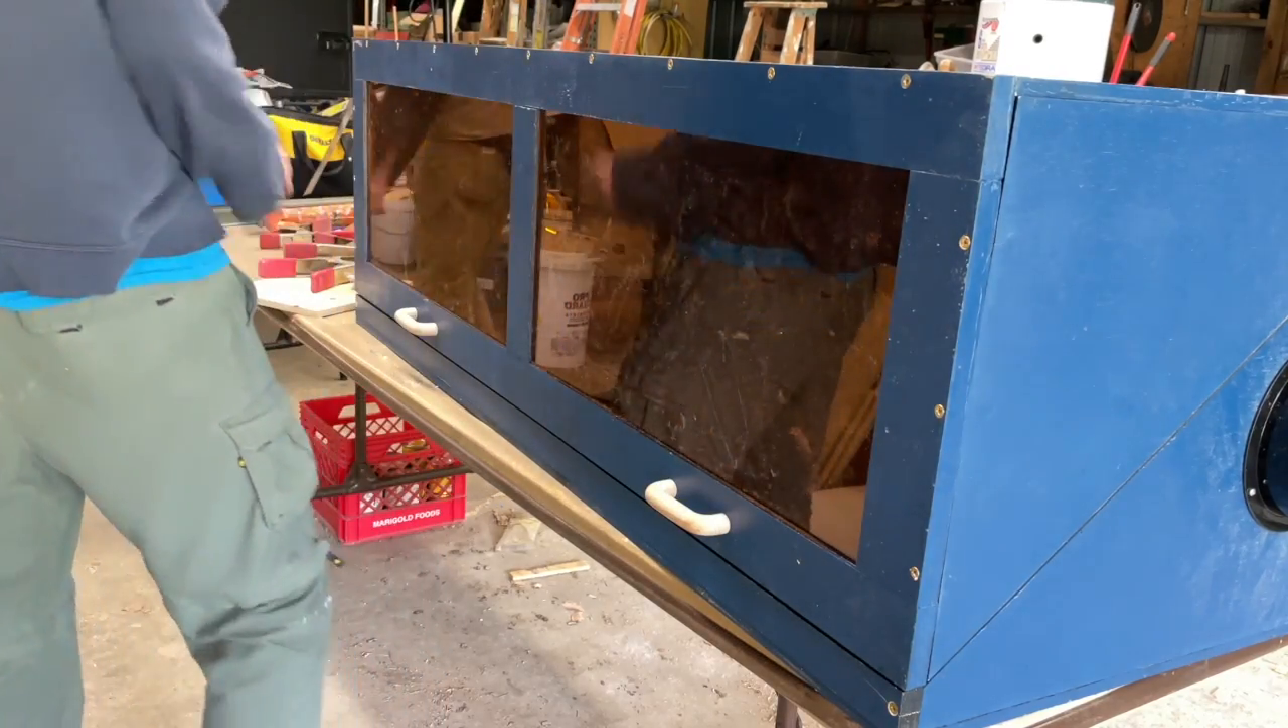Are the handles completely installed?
Yes.